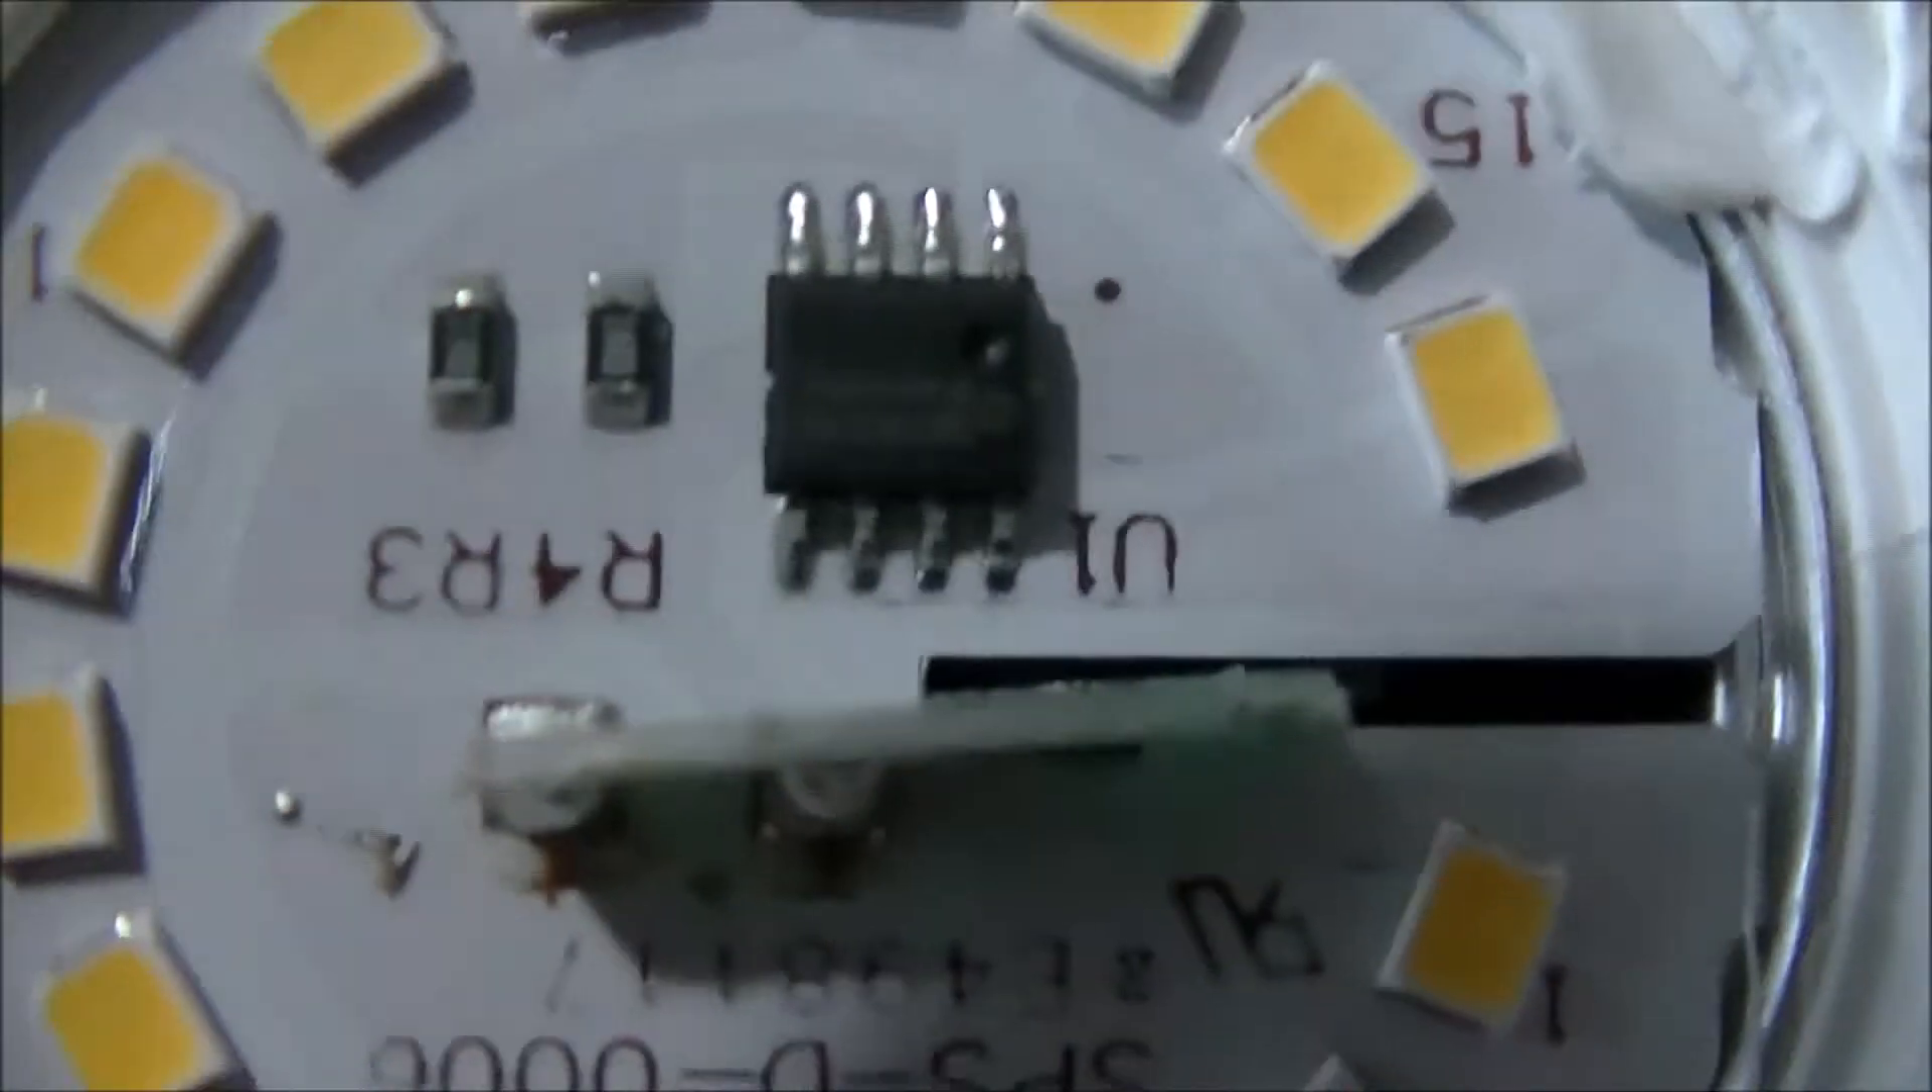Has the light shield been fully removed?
Yes.